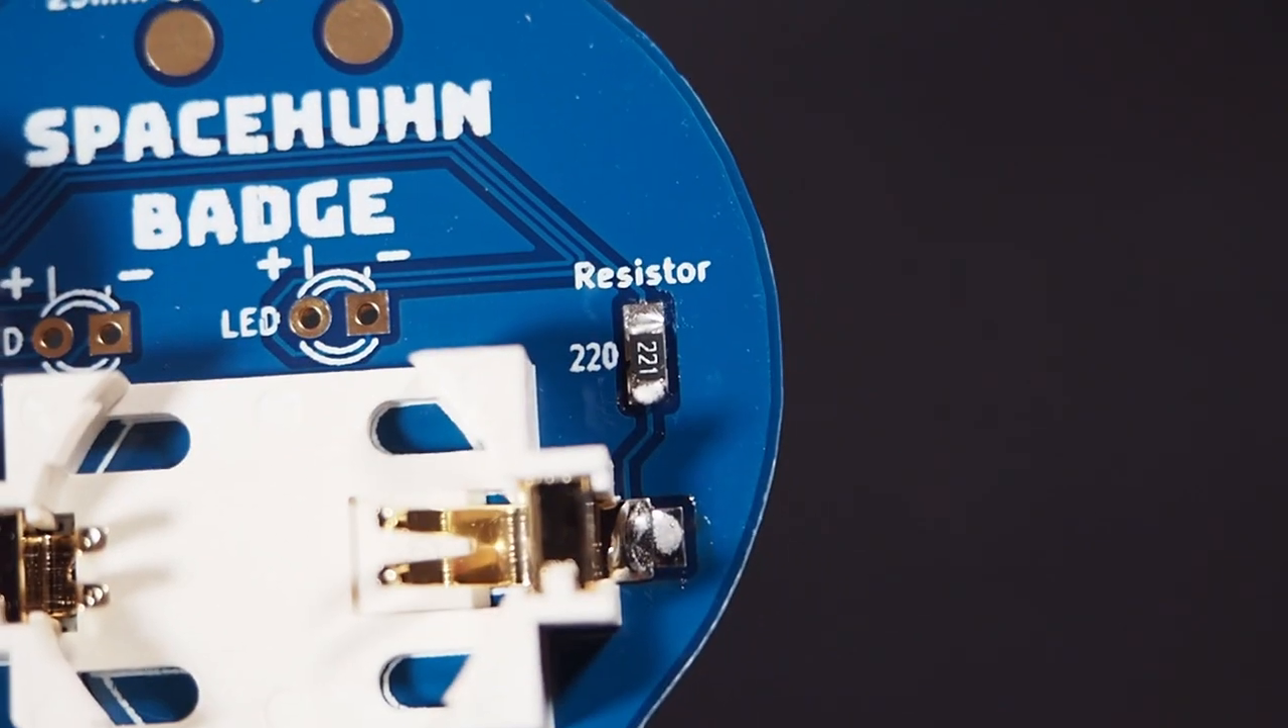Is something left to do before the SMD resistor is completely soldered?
No.